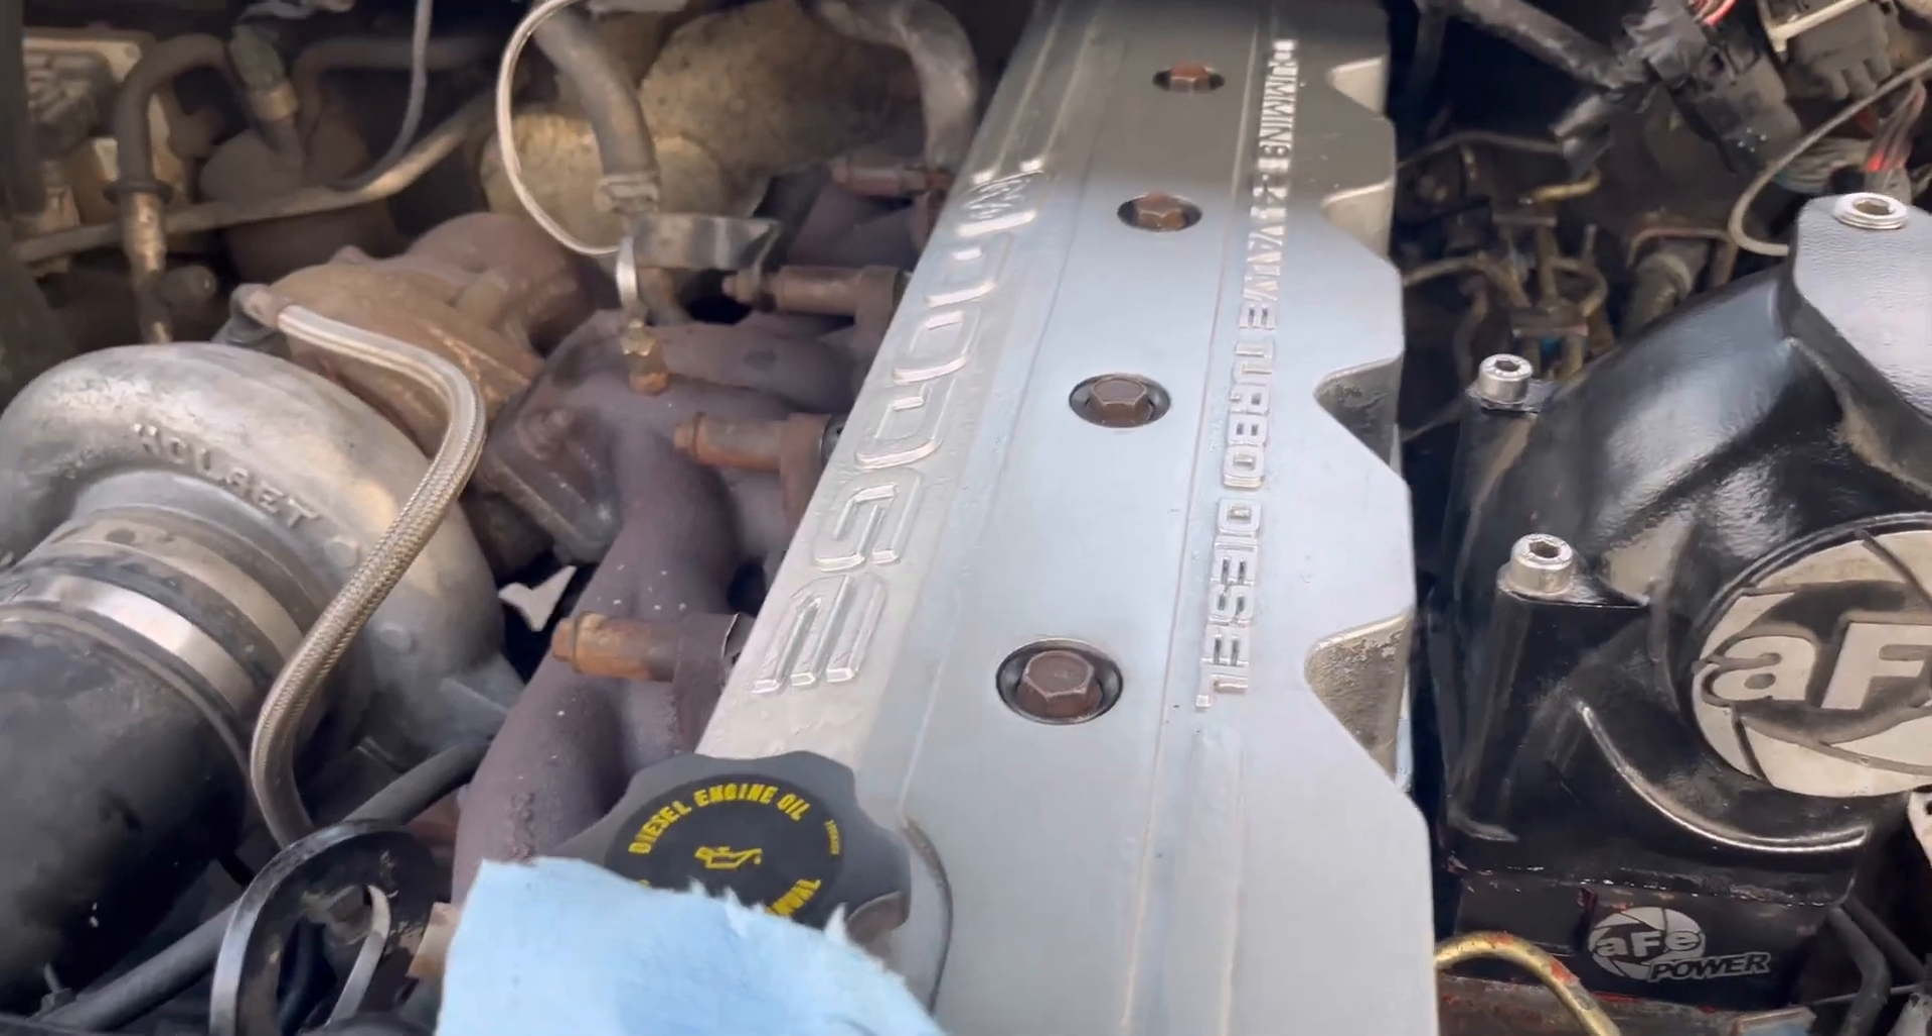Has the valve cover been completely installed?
Yes.